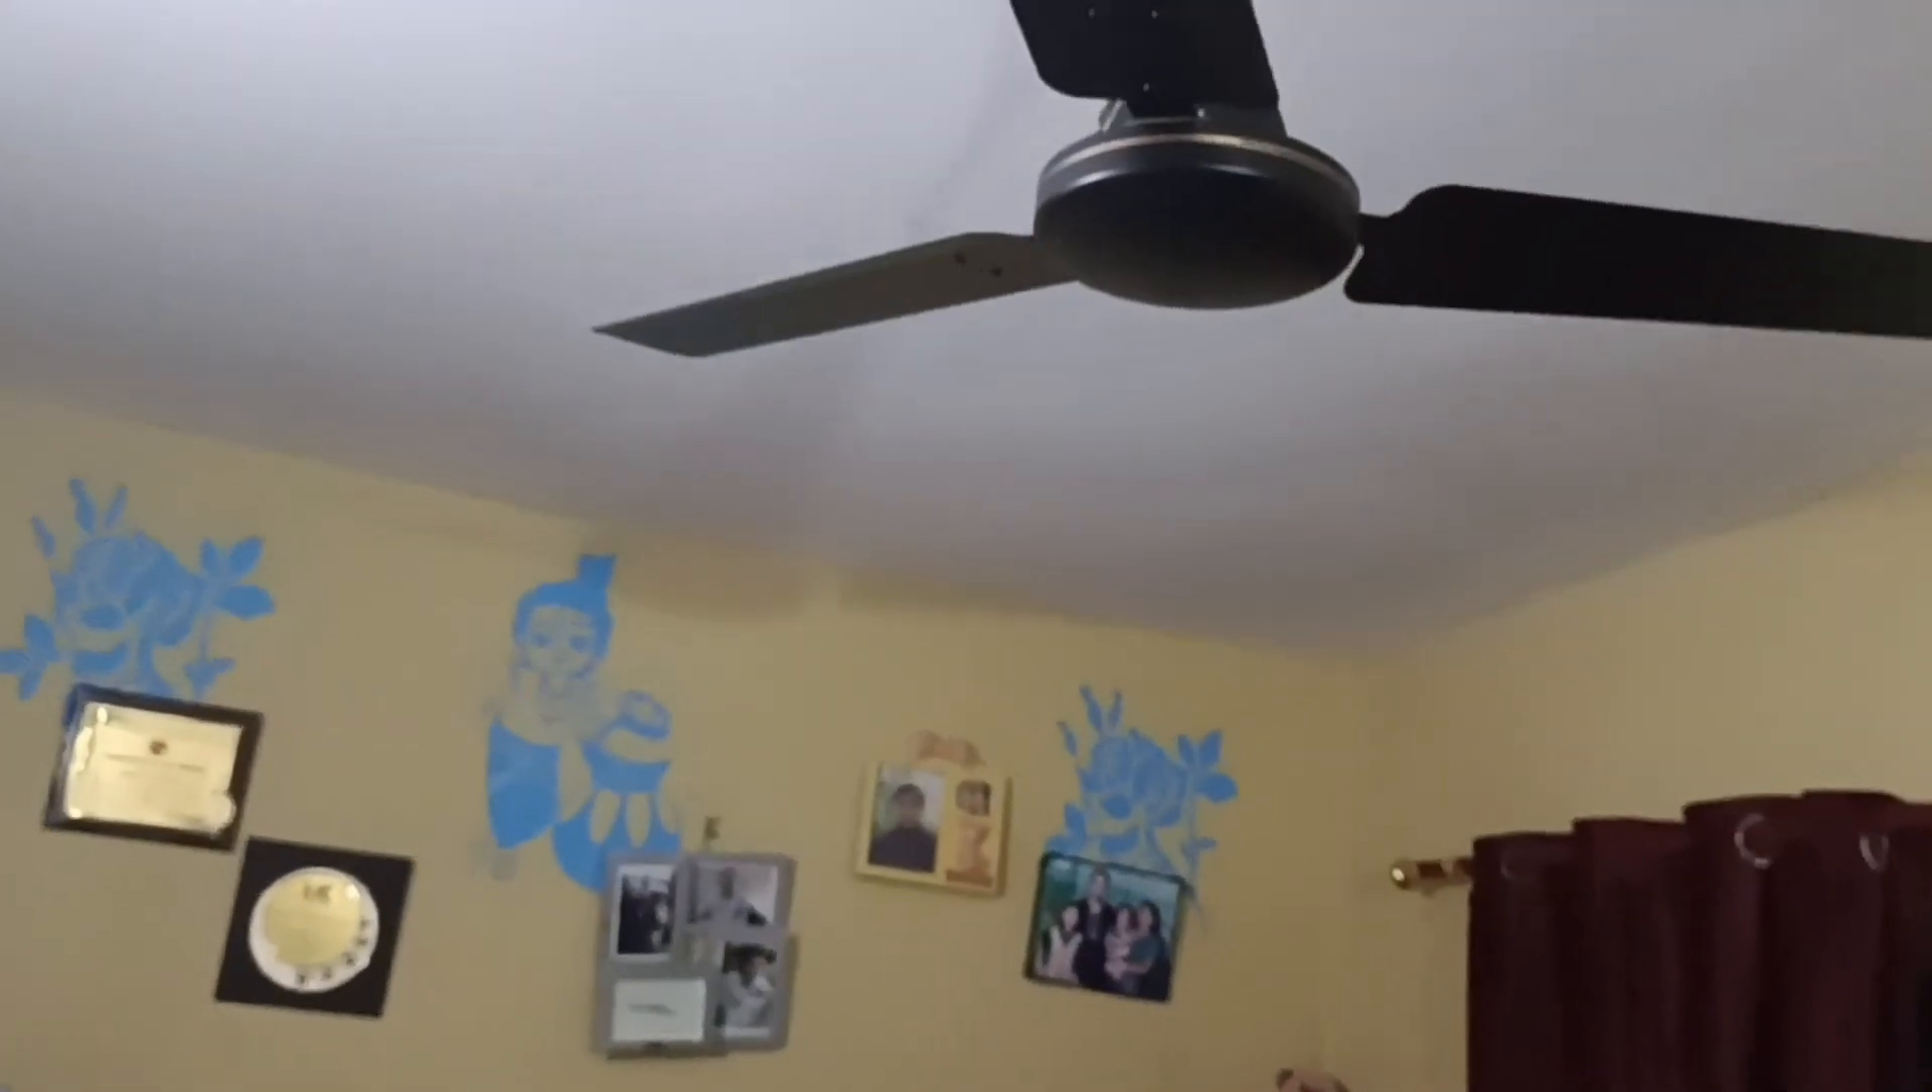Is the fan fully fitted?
Yes.